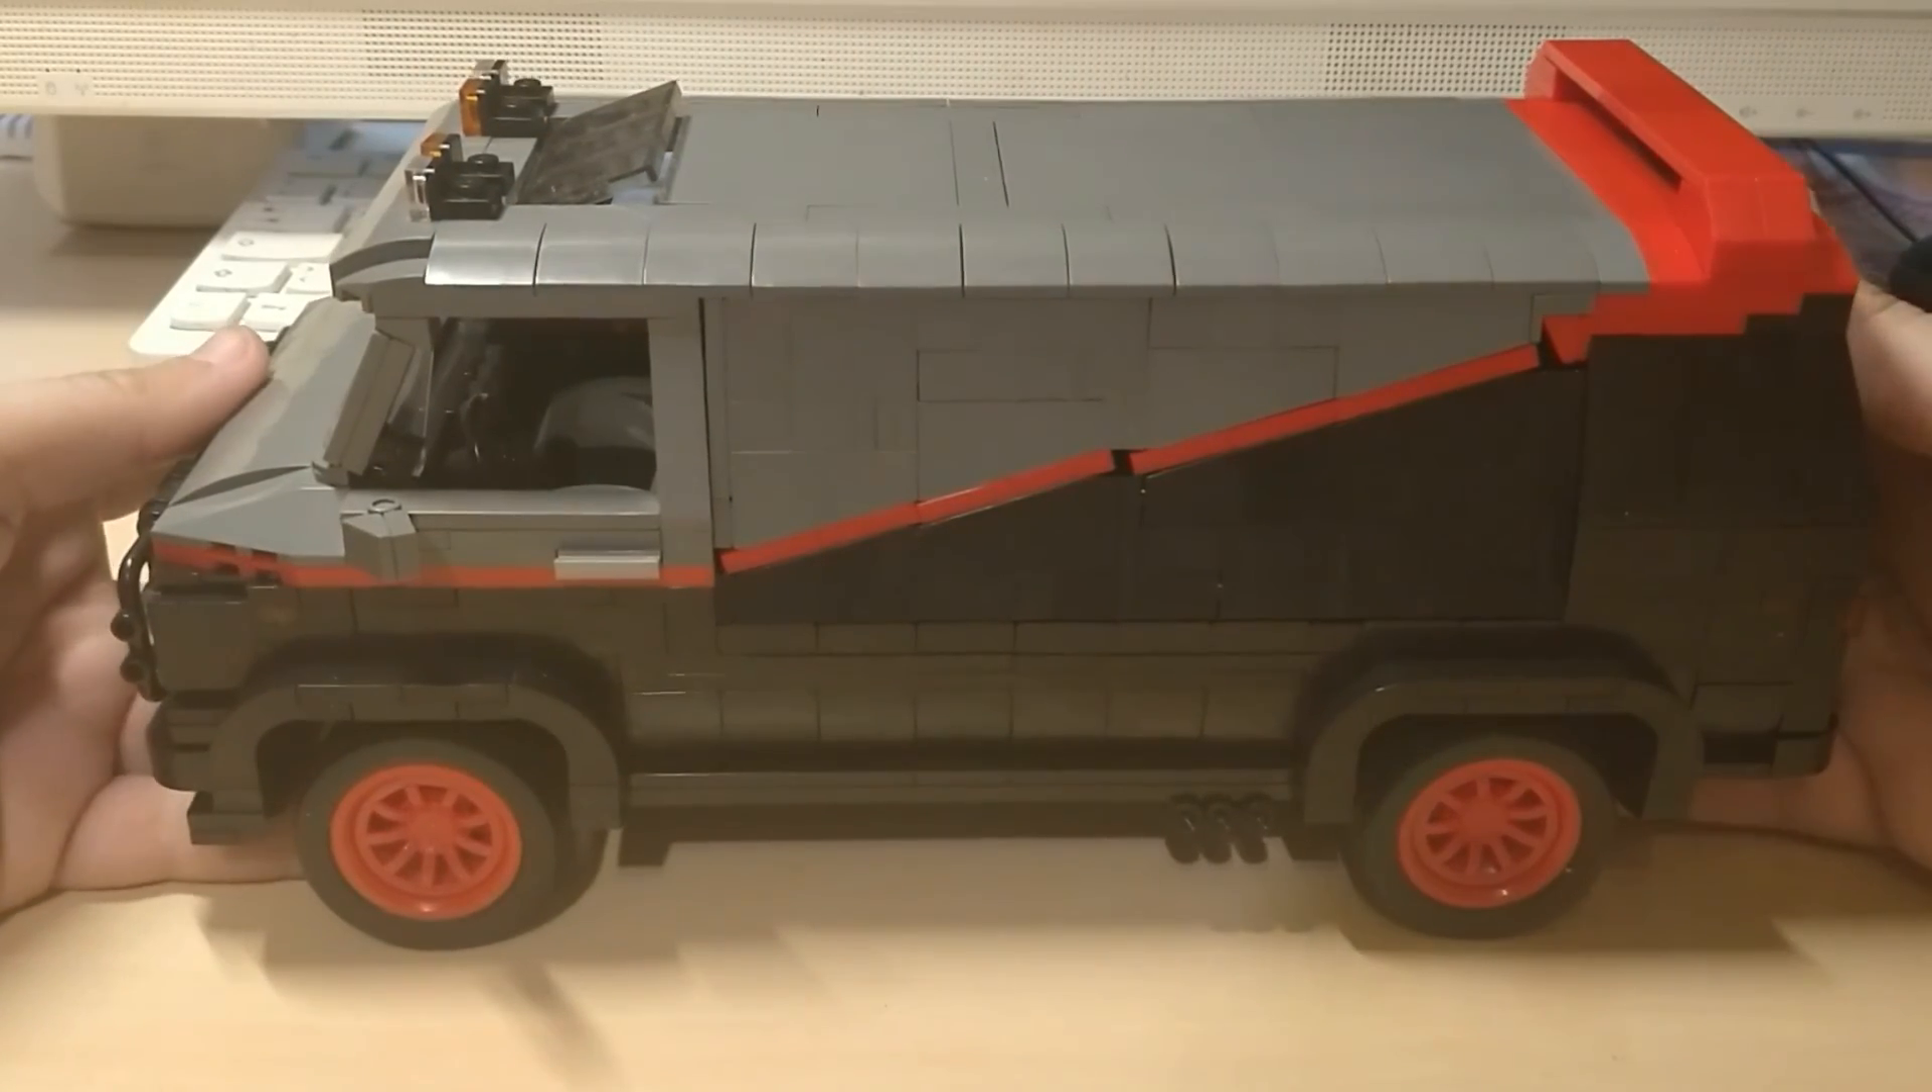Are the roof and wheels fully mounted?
Yes.